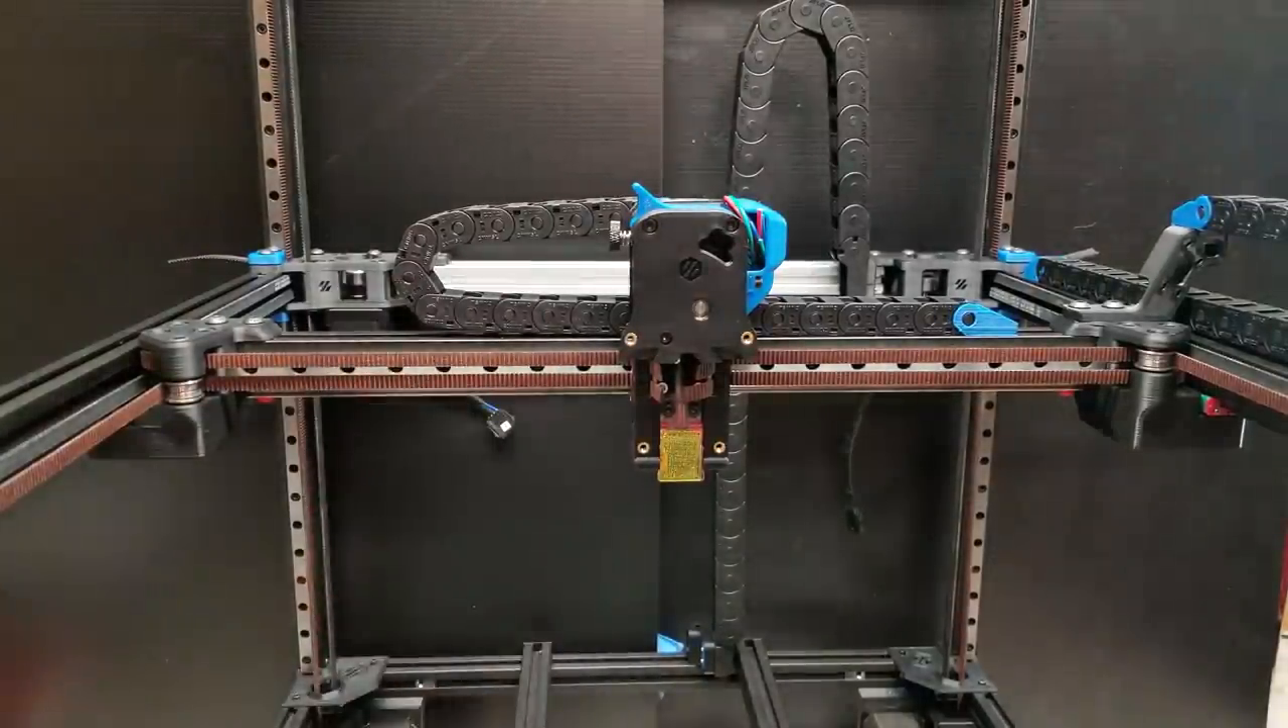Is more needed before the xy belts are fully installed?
No.